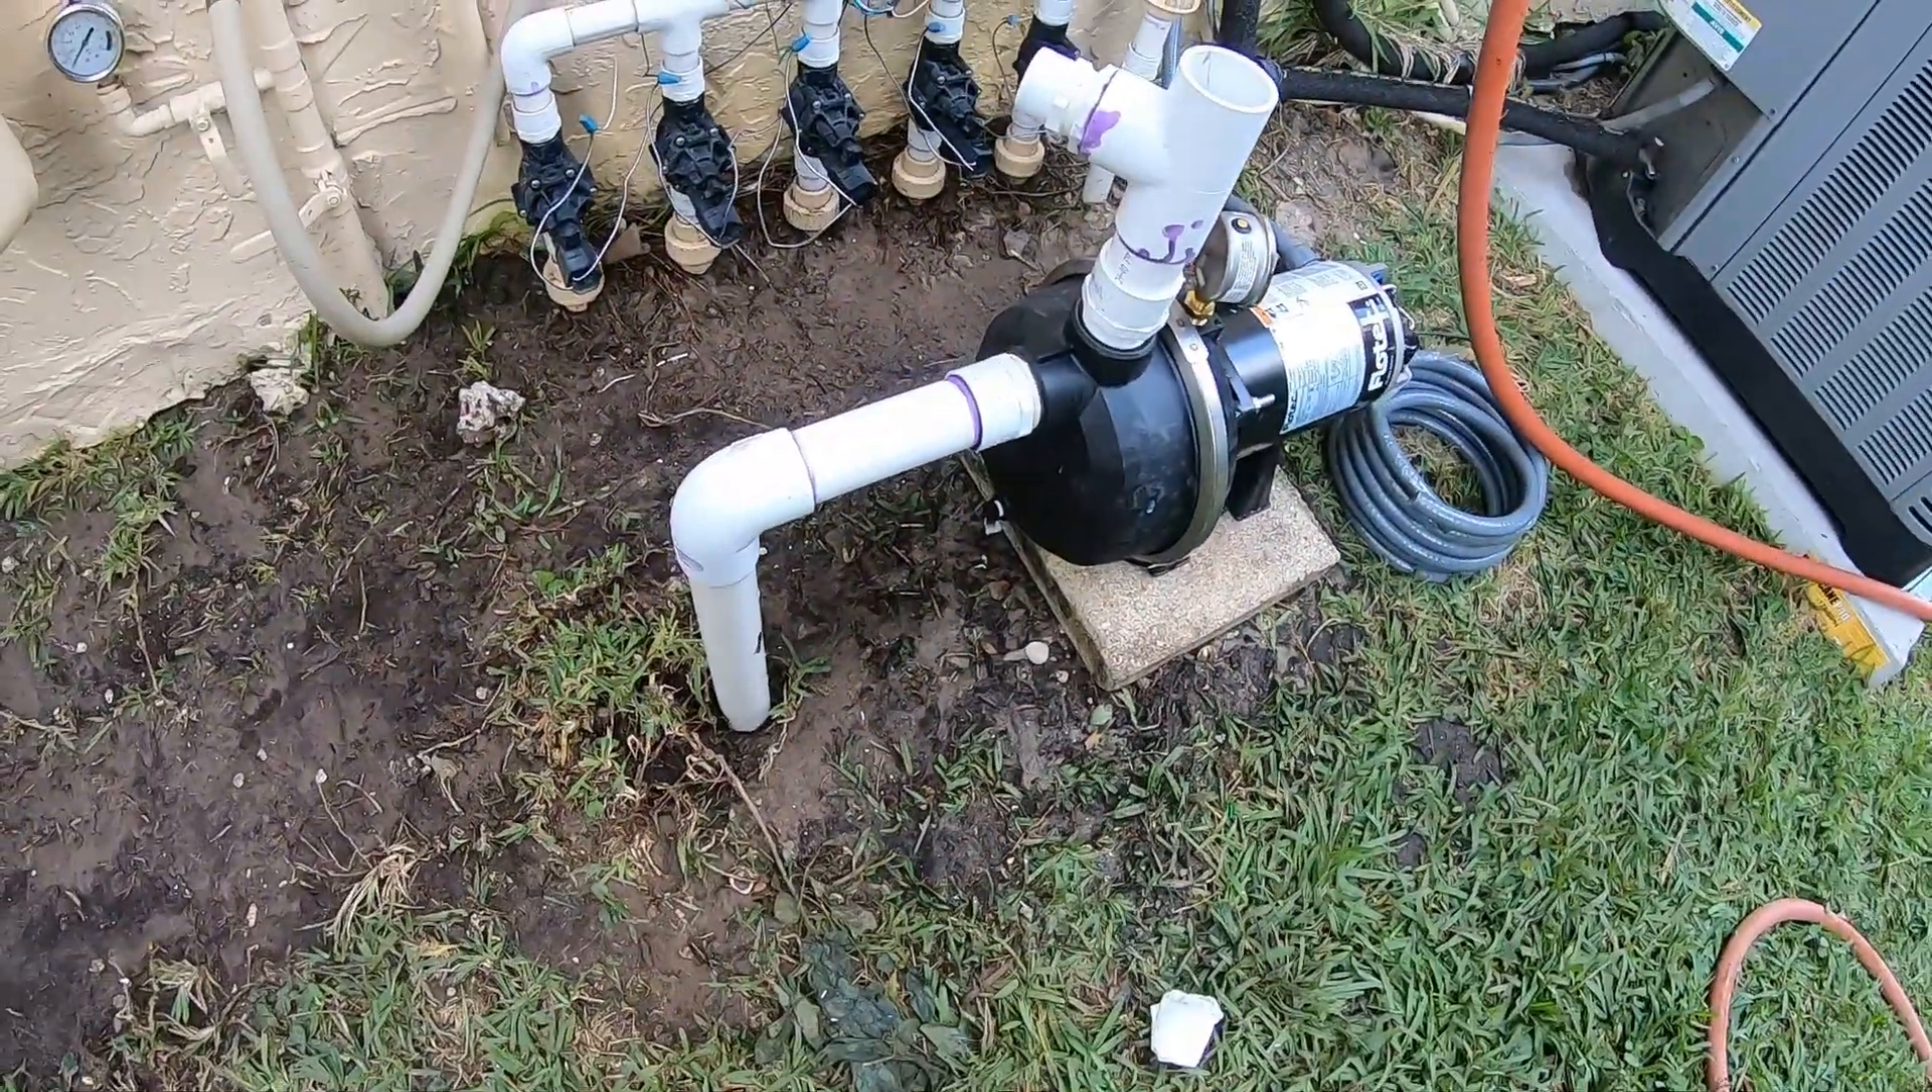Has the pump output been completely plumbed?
No.